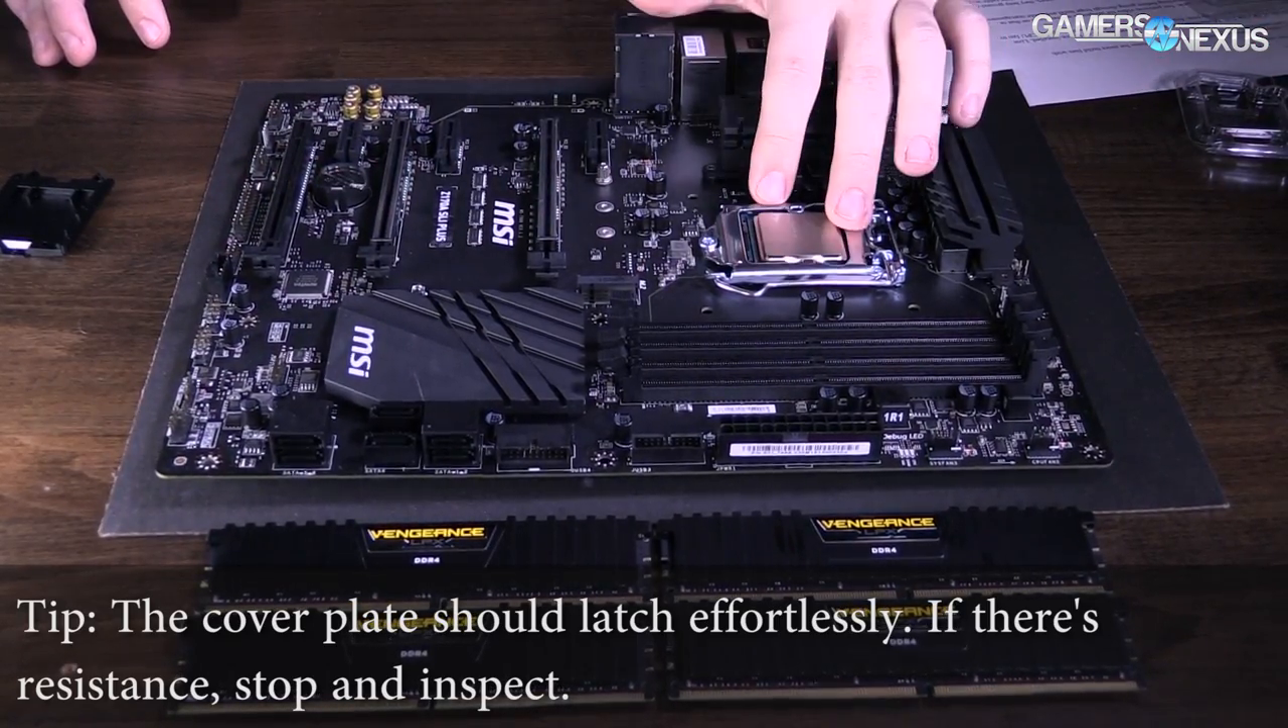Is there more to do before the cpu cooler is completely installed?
Yes.